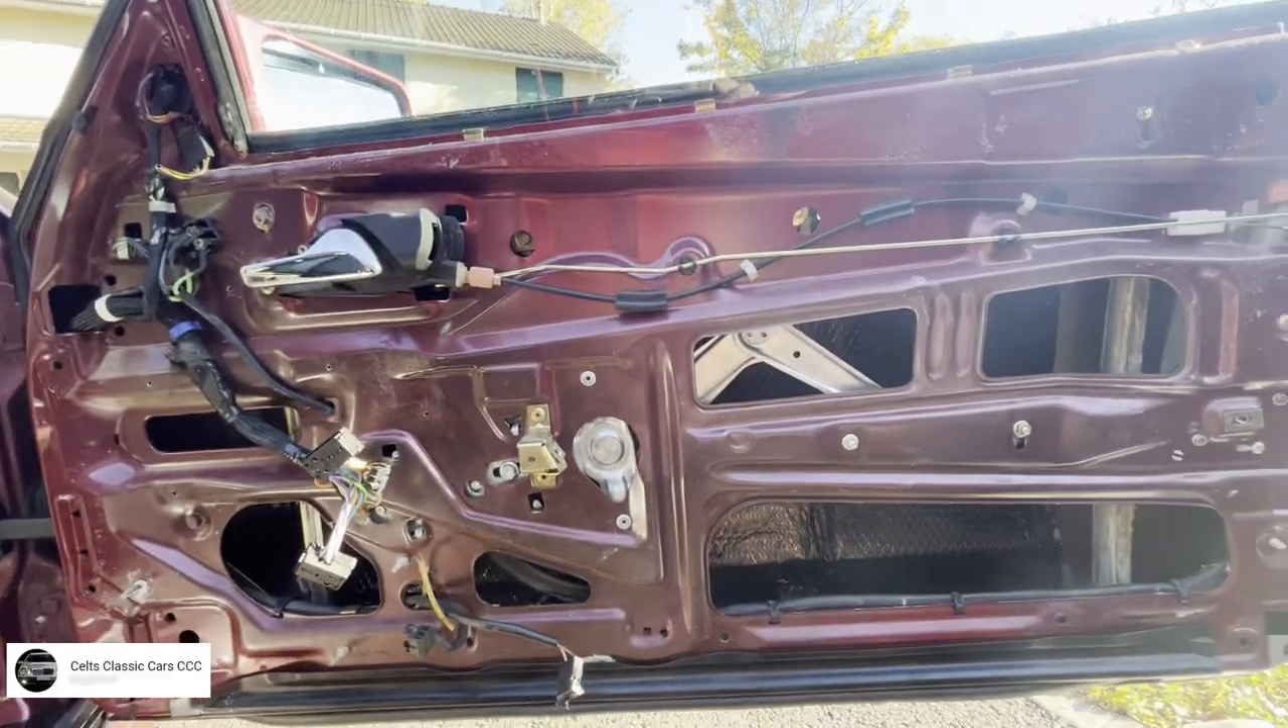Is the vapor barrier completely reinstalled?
No.